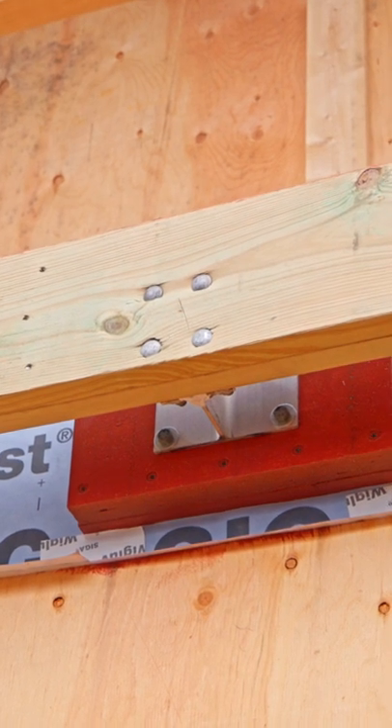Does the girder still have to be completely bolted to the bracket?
No.